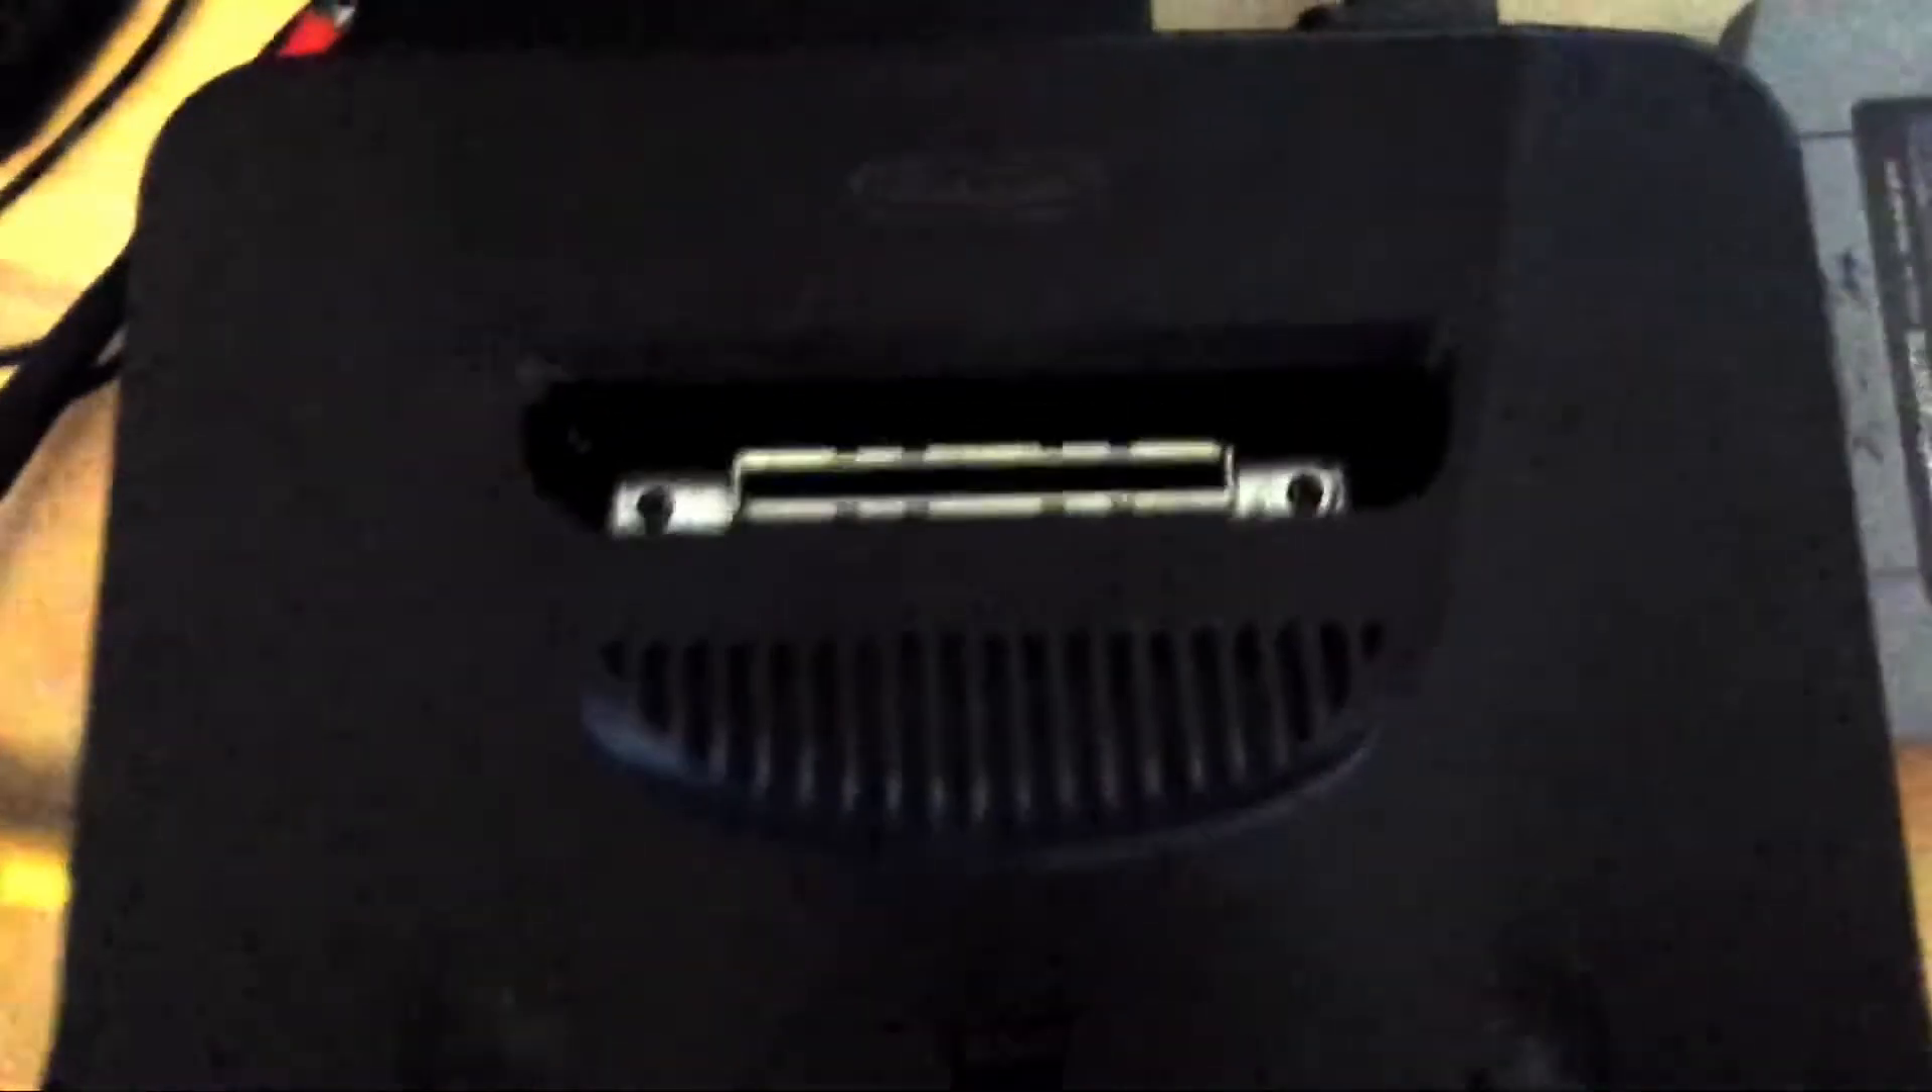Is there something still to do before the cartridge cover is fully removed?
No.